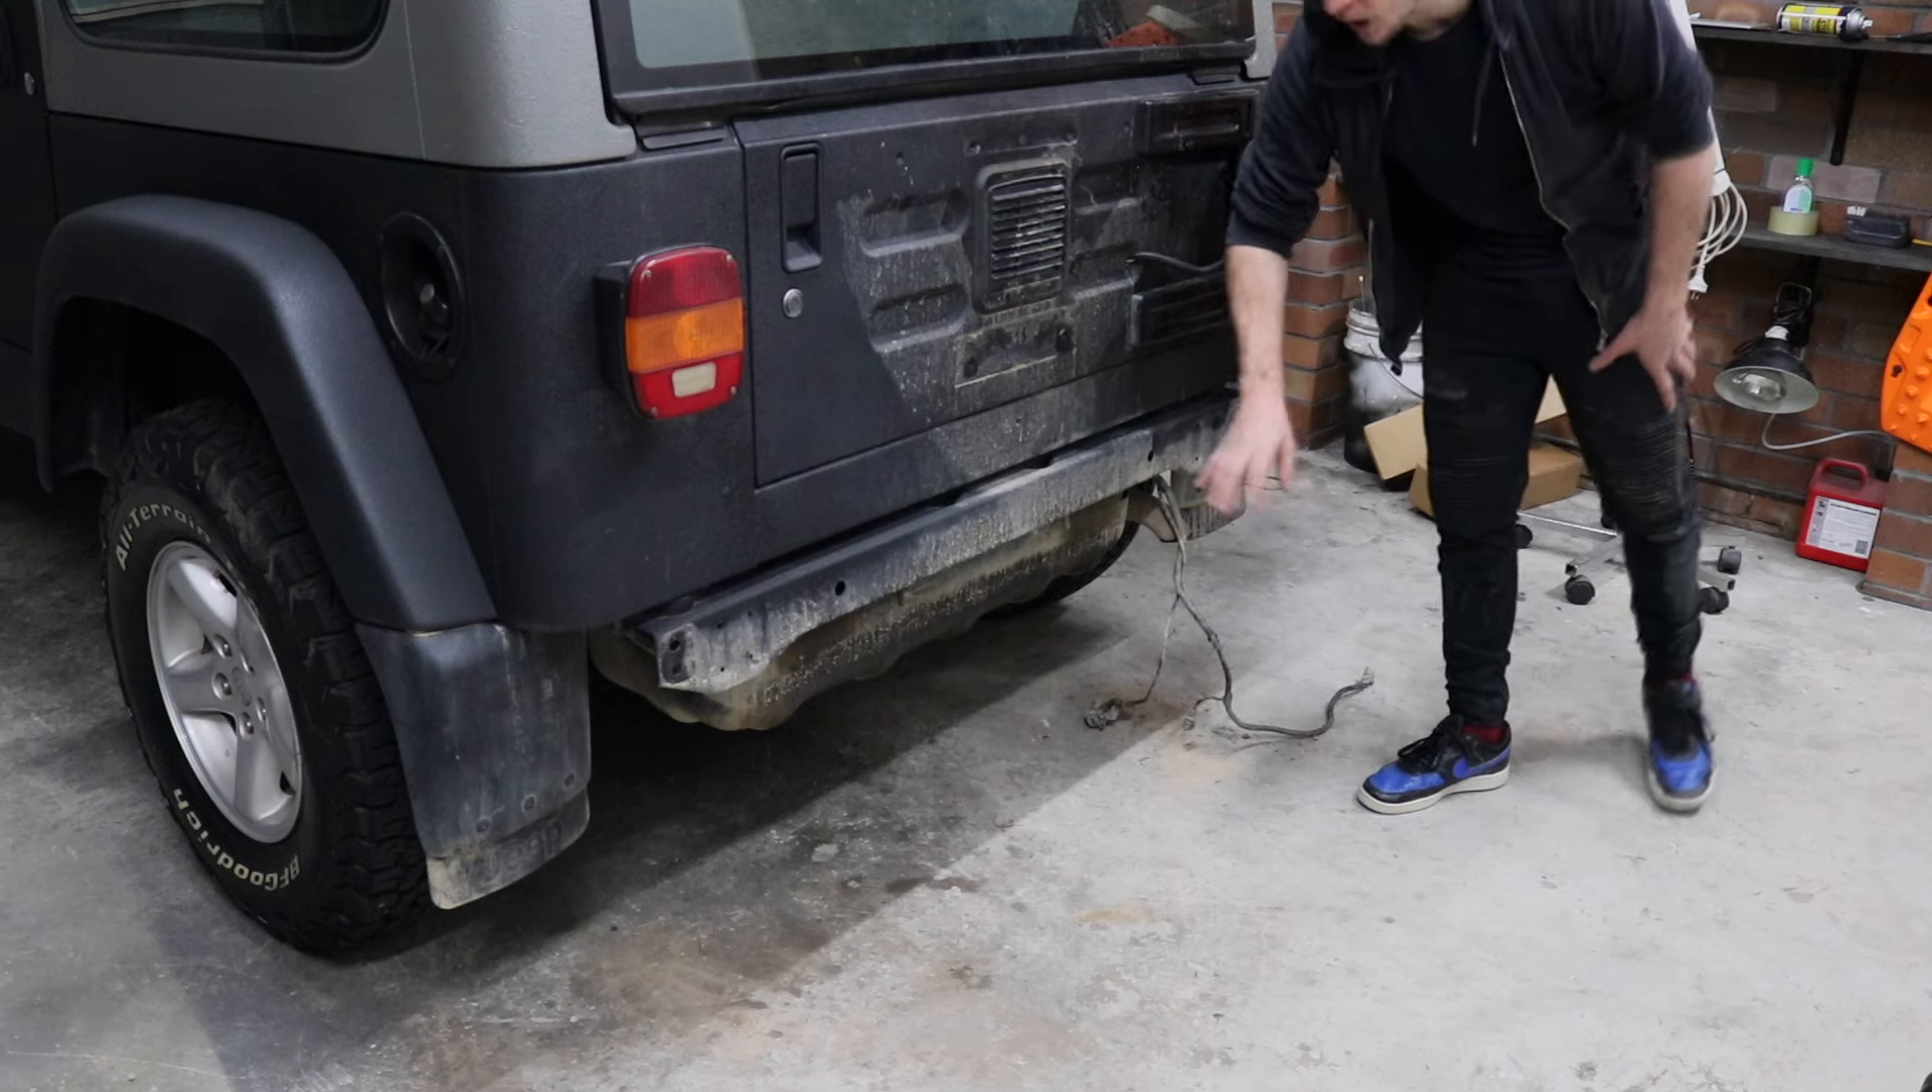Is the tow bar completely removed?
Yes.